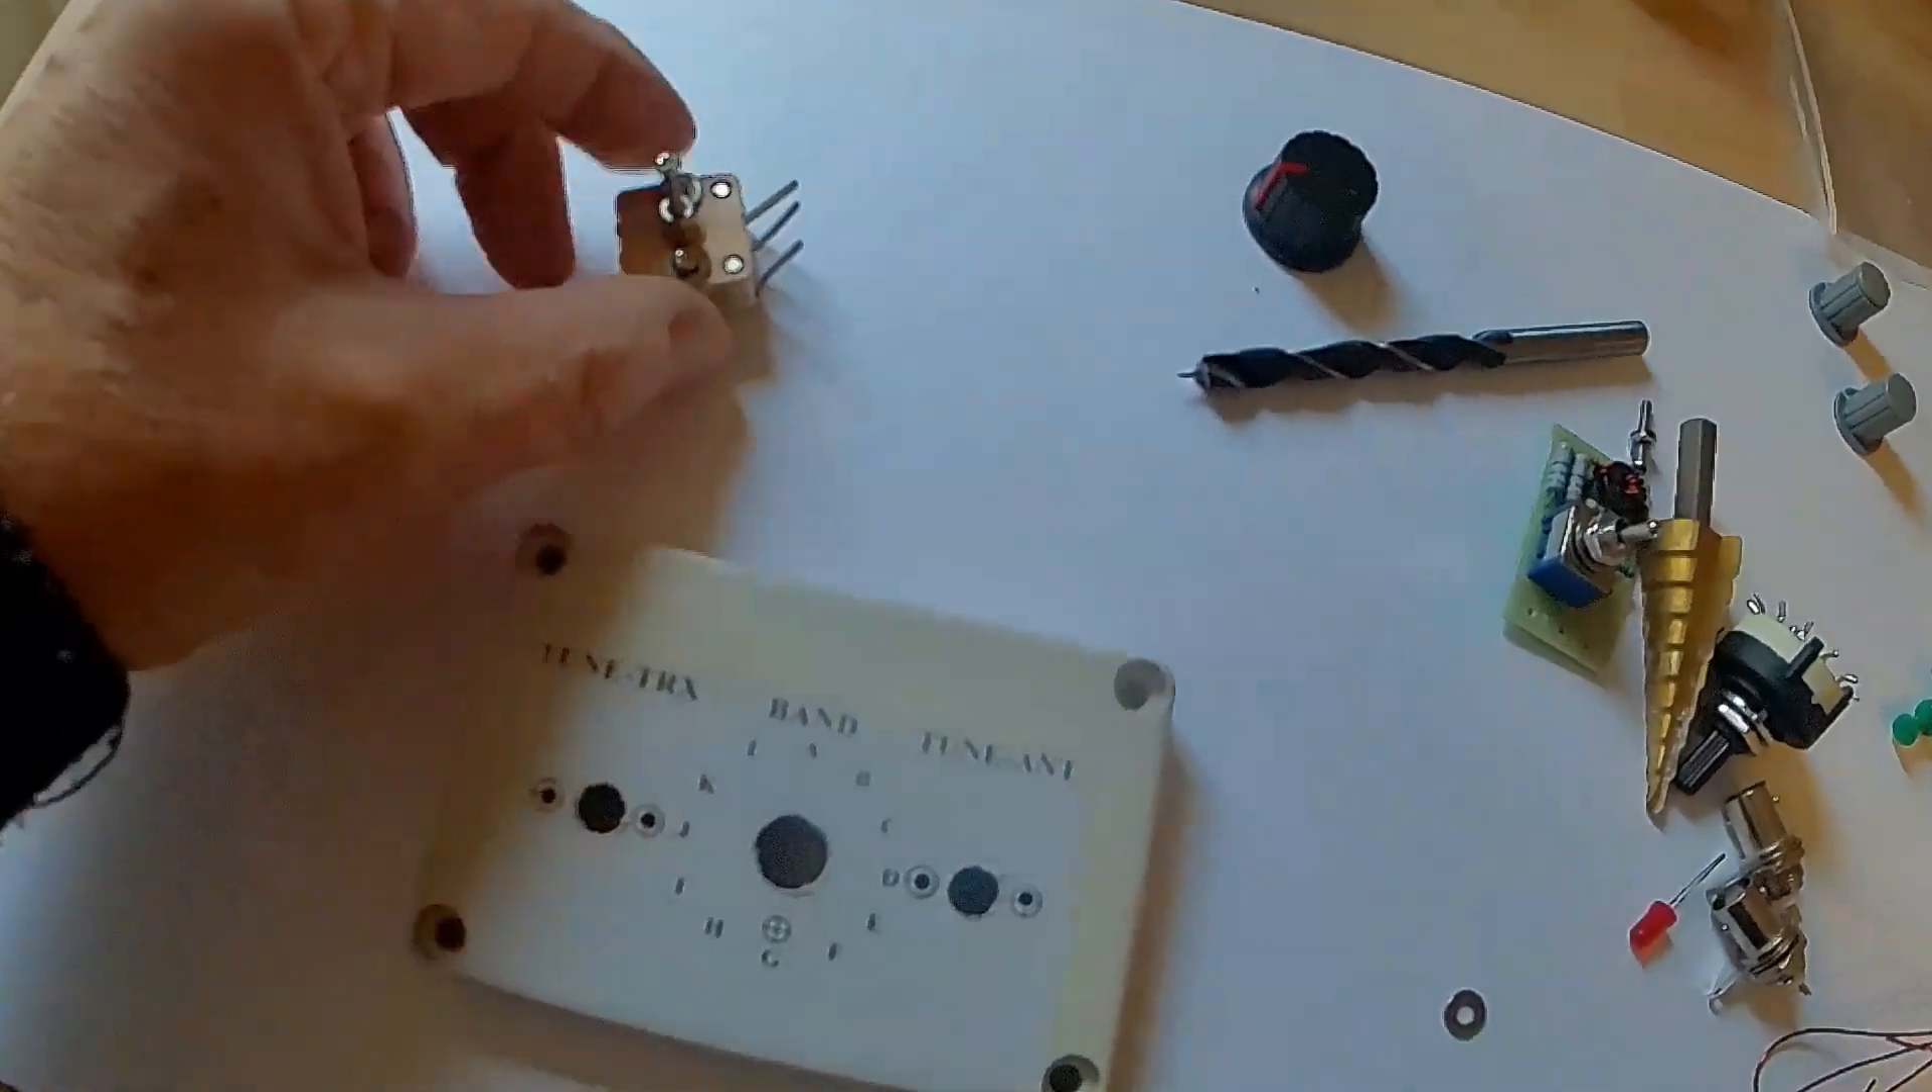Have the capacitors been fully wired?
No.